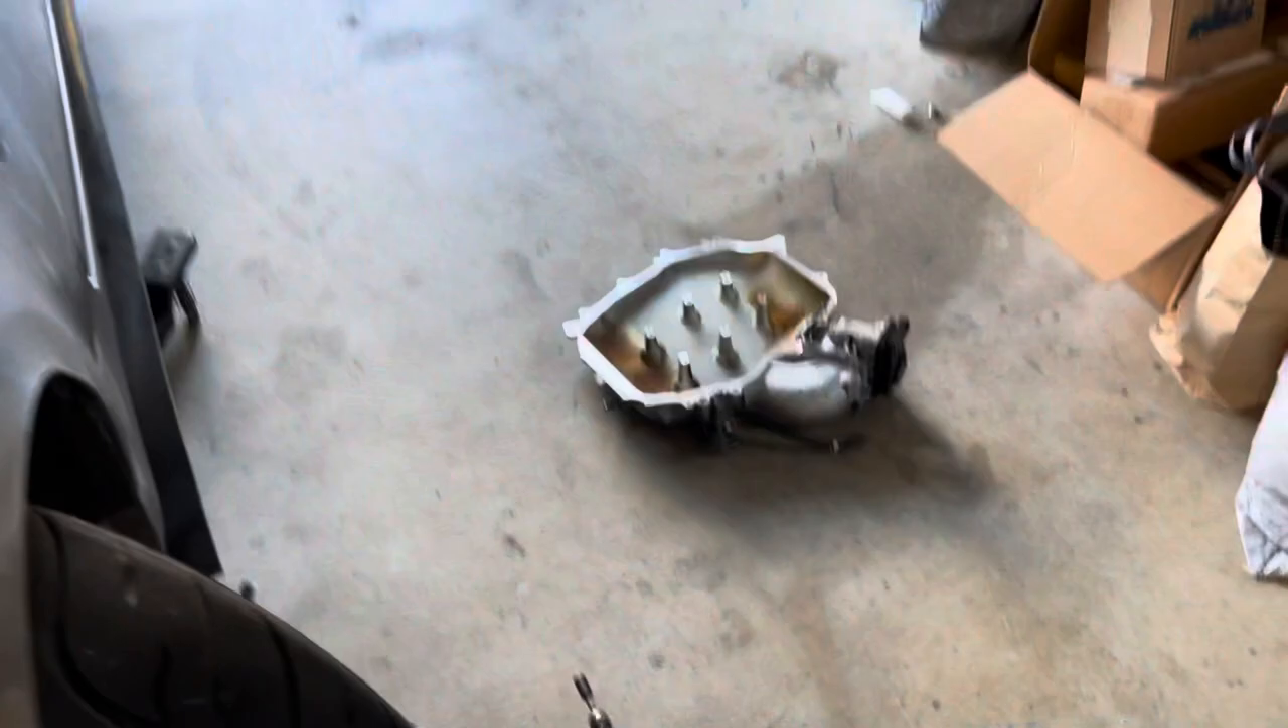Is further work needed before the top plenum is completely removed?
No.